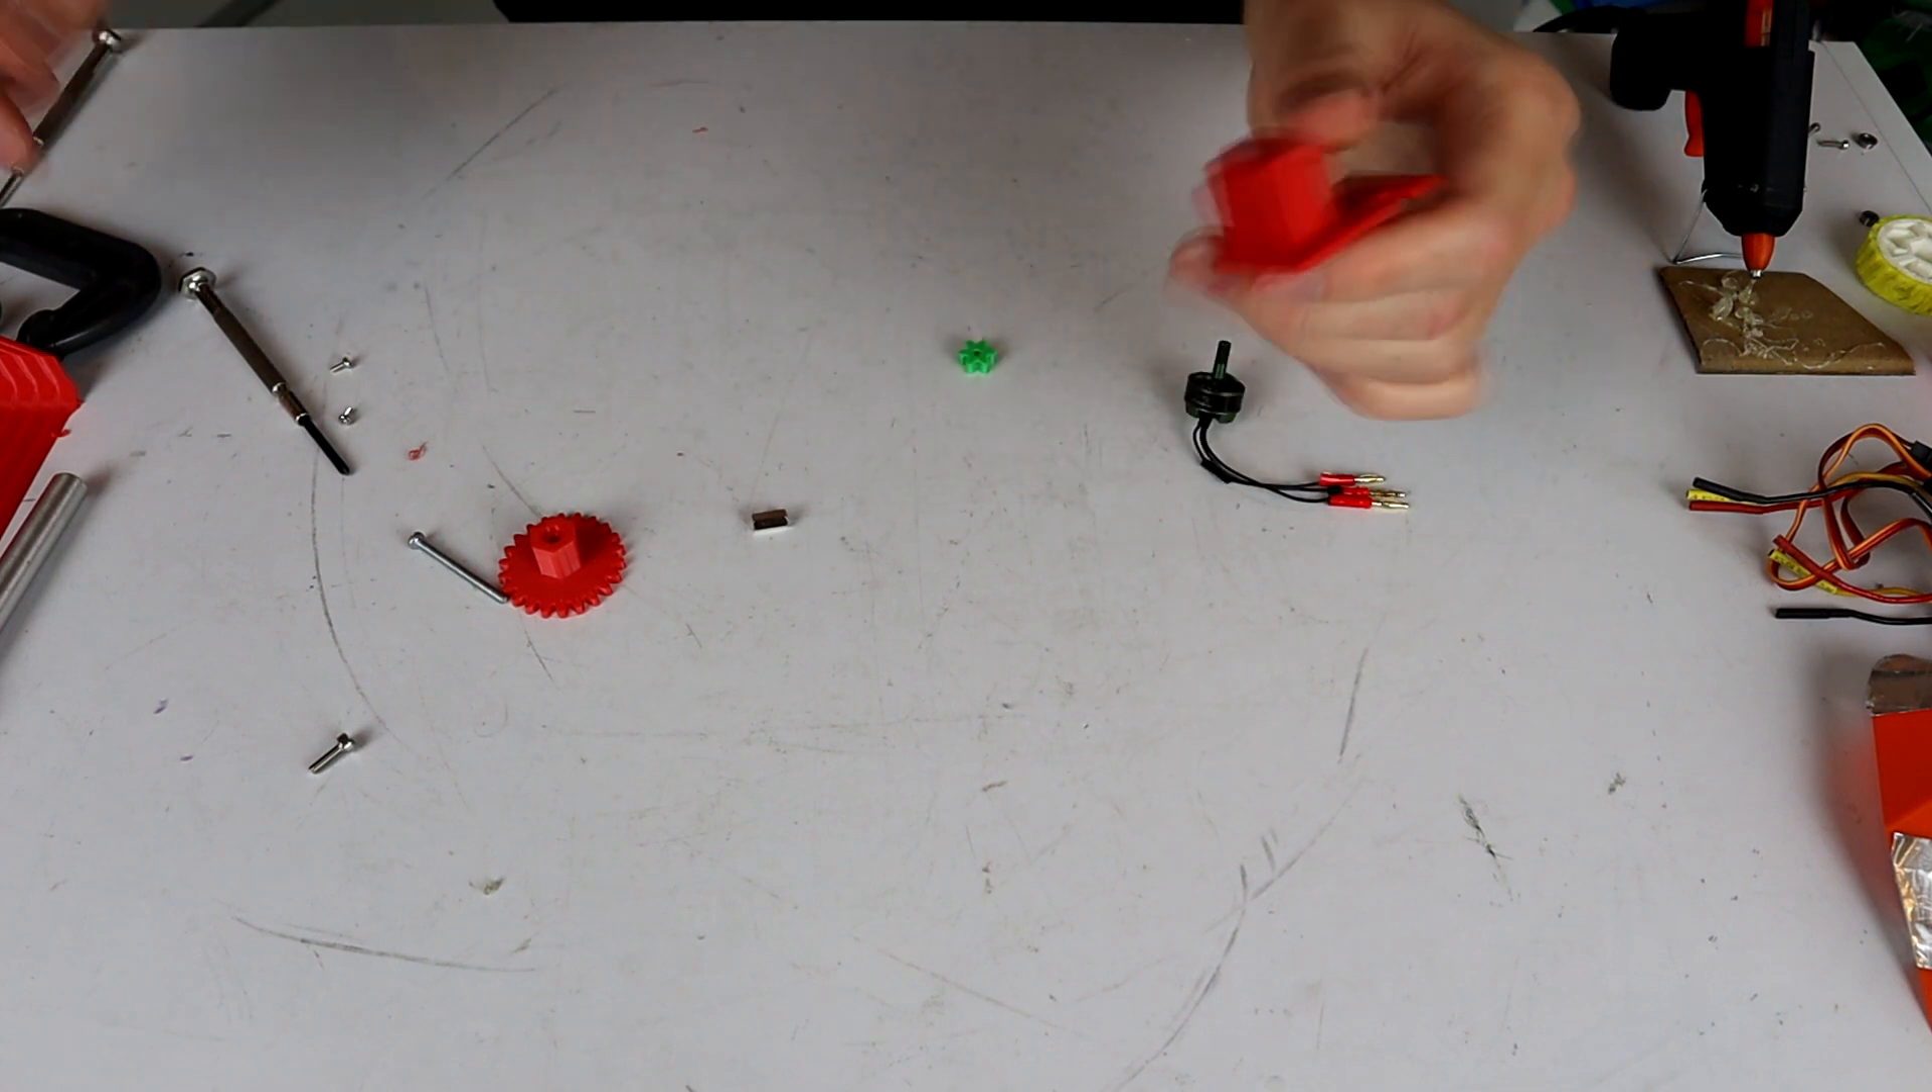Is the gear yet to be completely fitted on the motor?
Yes.